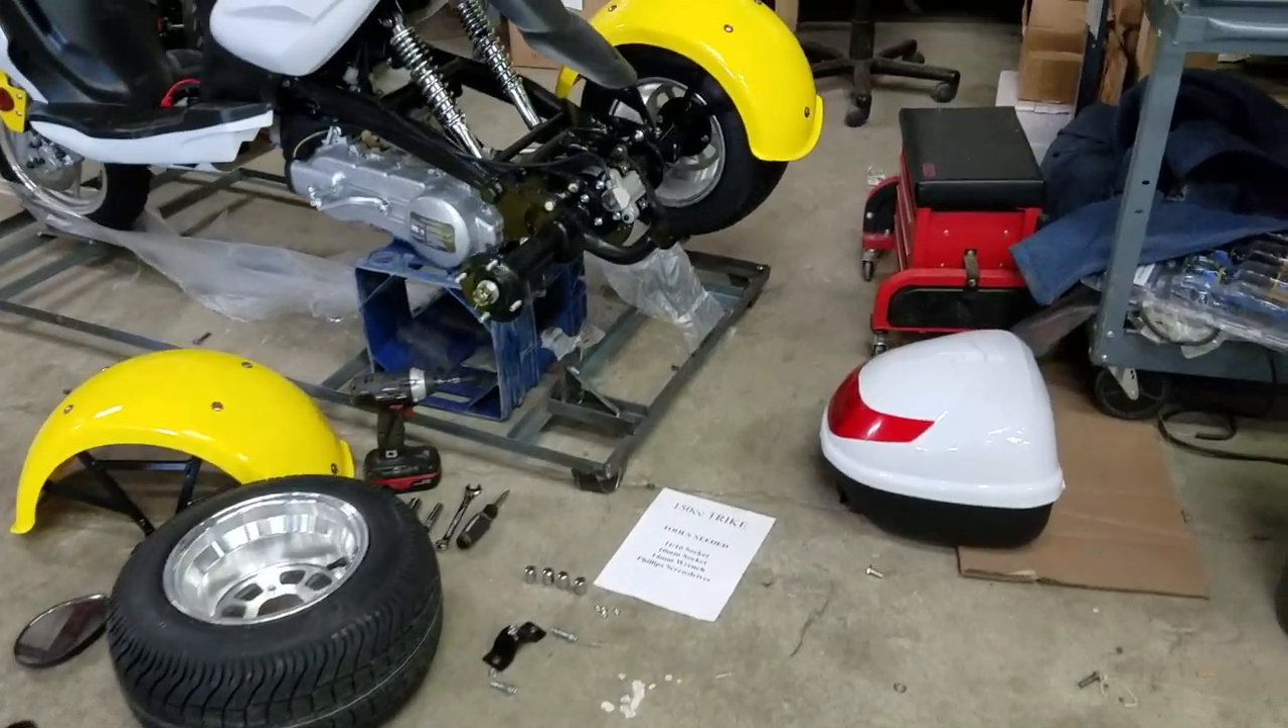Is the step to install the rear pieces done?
No.